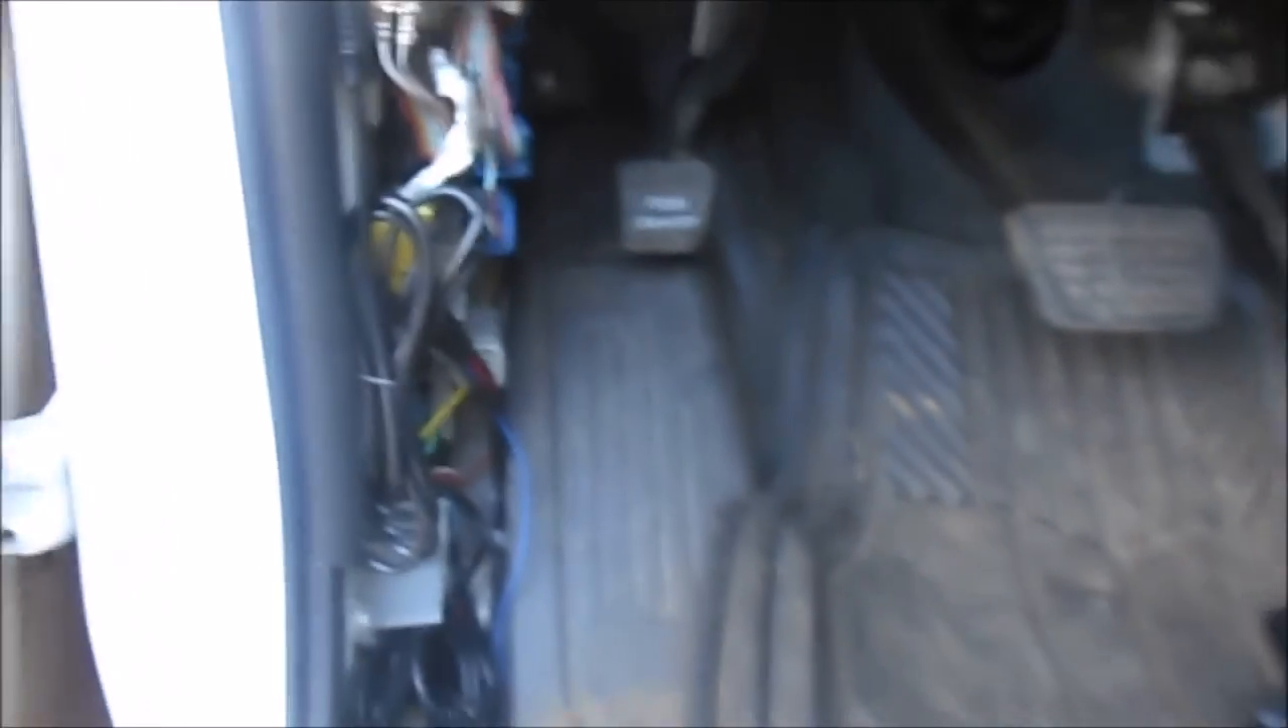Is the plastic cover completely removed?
Yes.